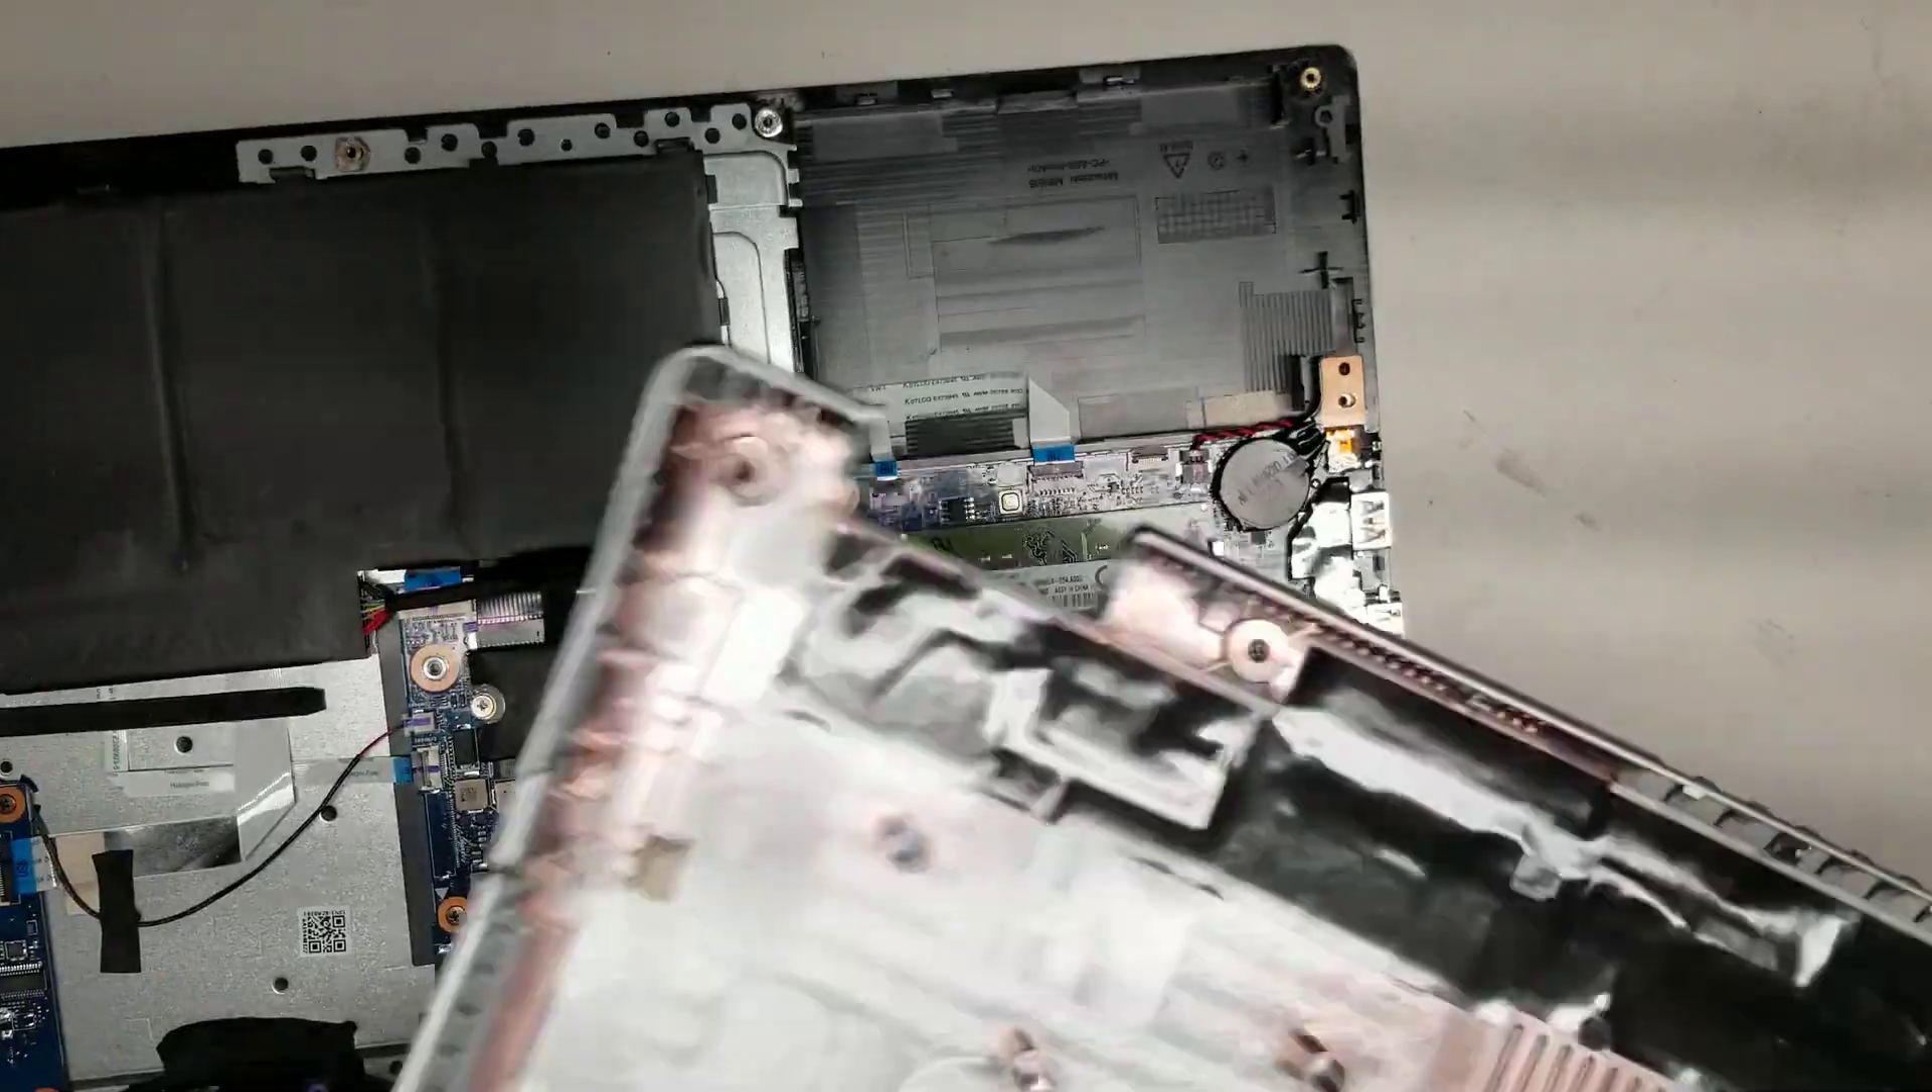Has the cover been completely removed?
Yes.